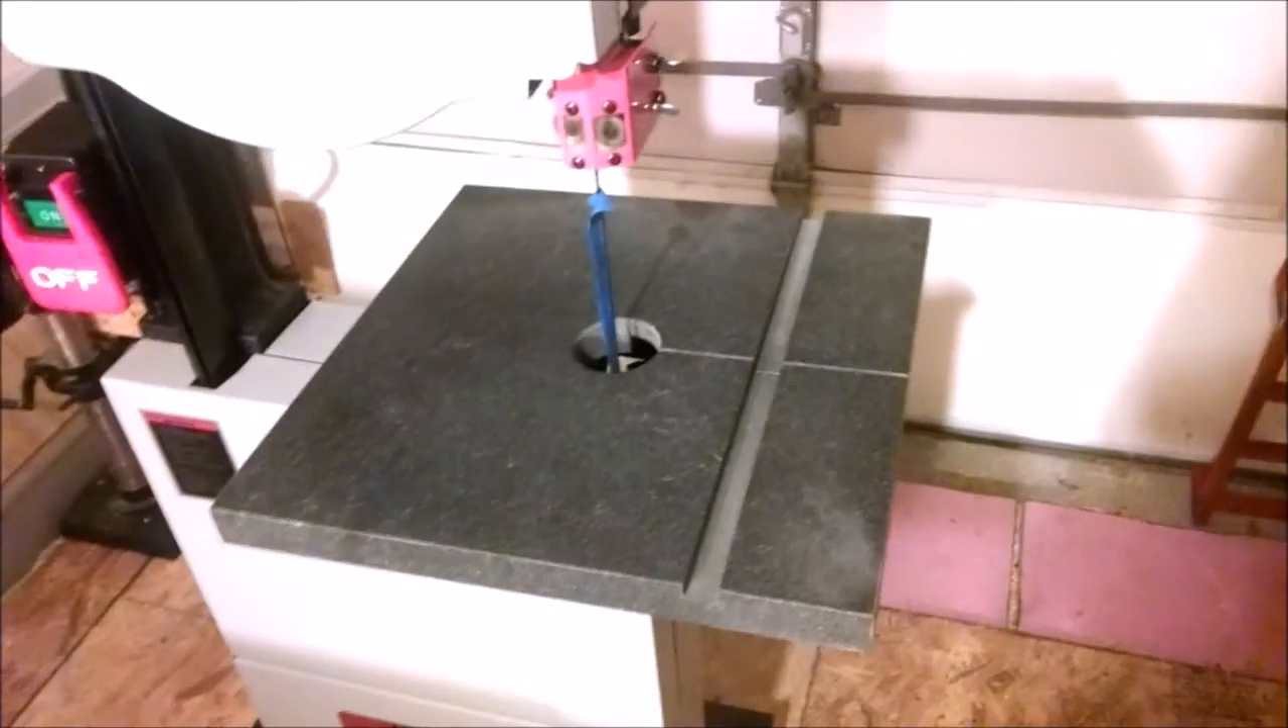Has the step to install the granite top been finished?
Yes.